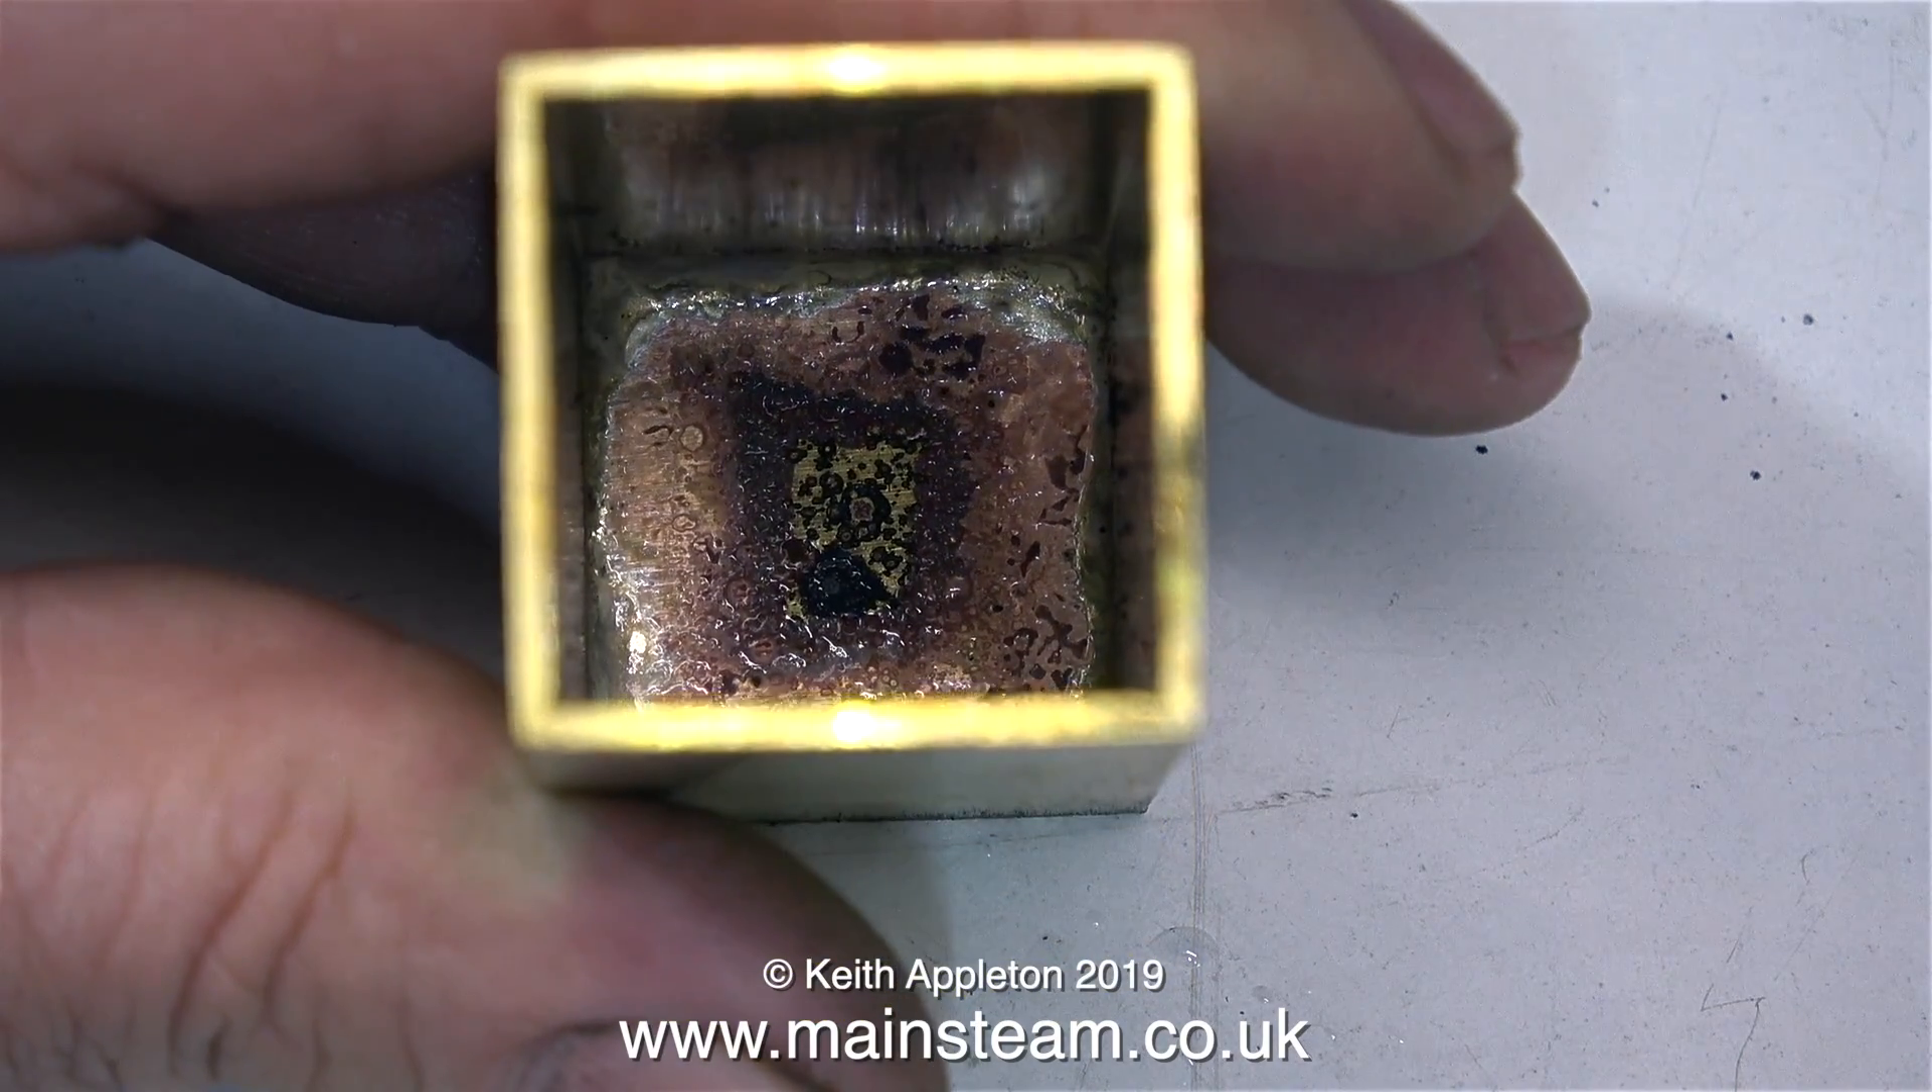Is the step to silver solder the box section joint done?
Yes.